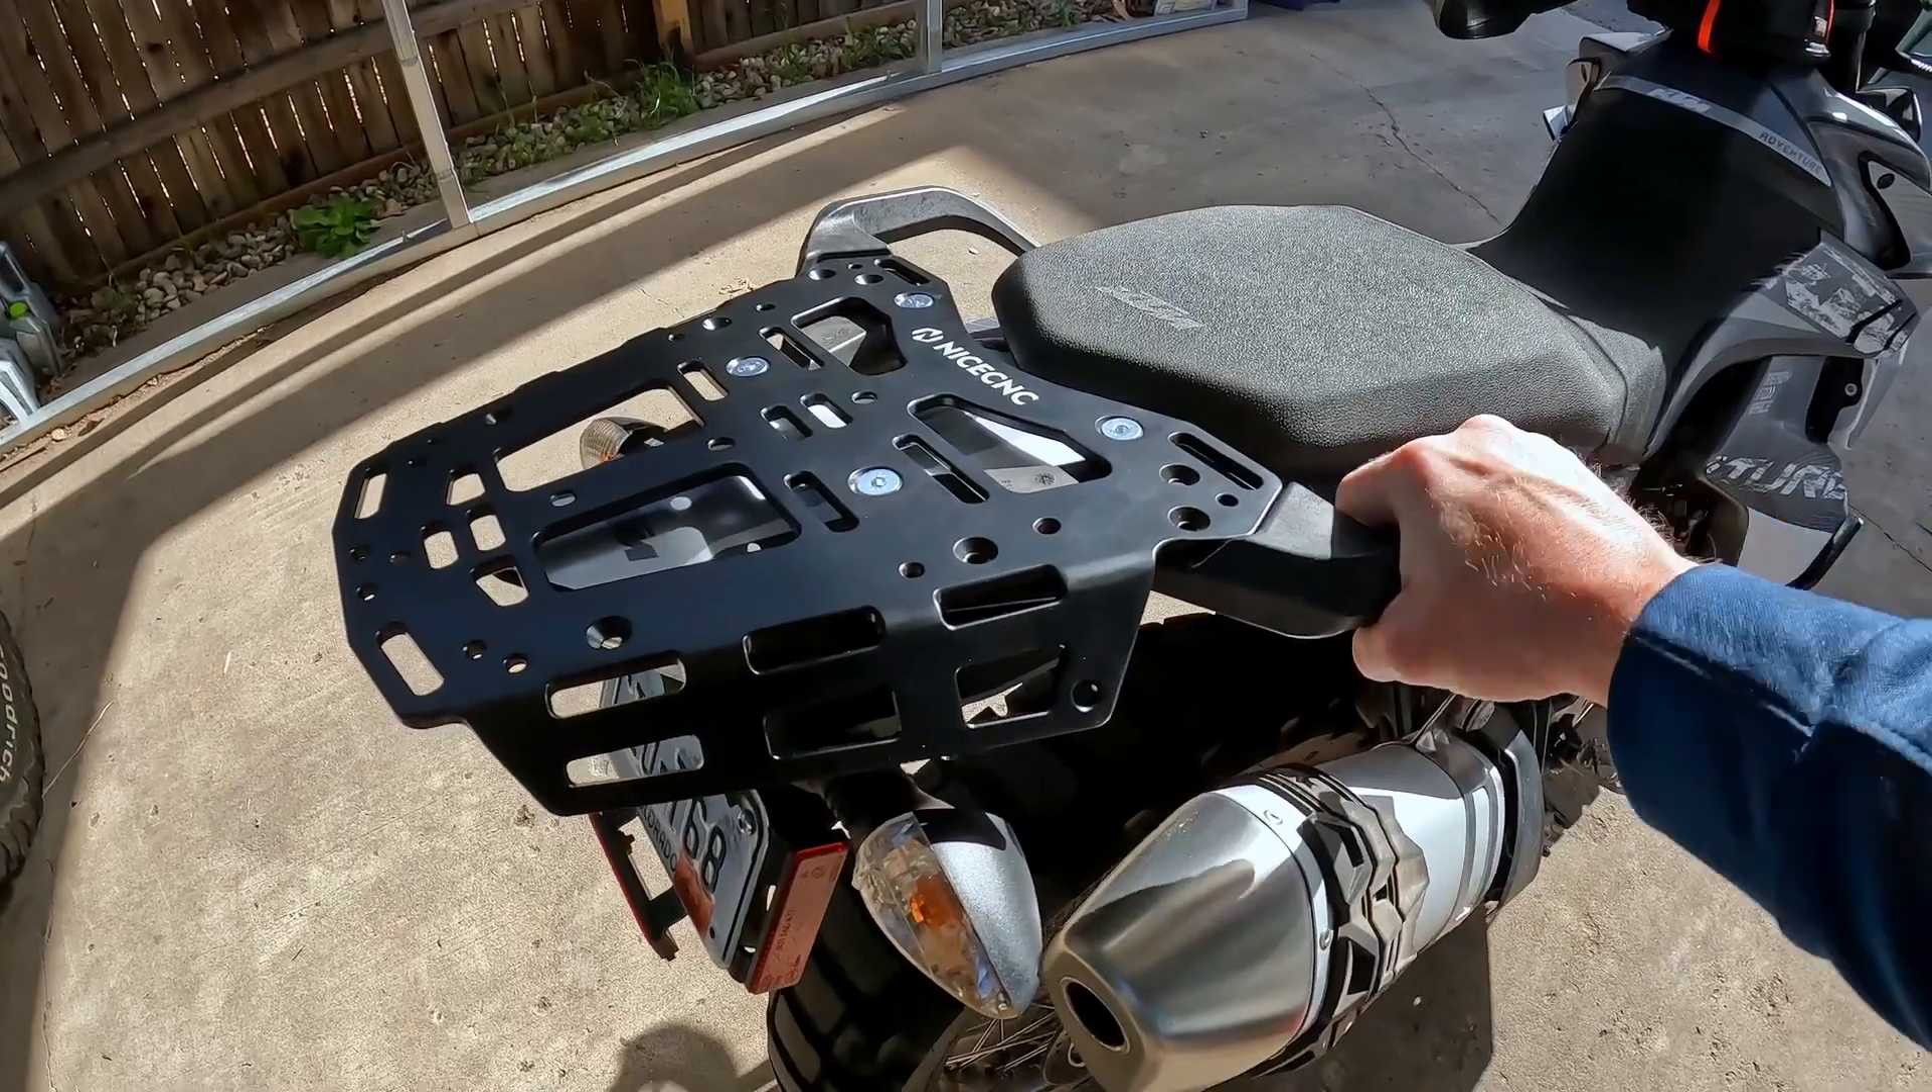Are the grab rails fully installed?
Yes.